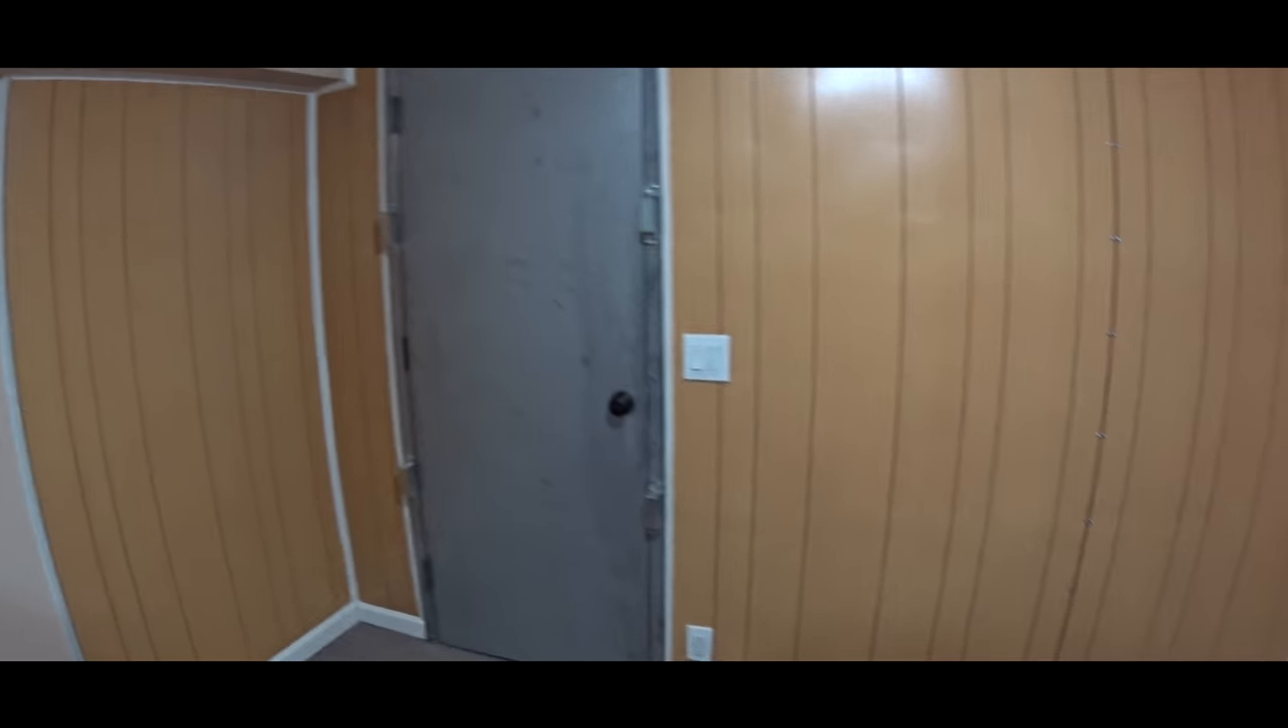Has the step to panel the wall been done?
Yes.